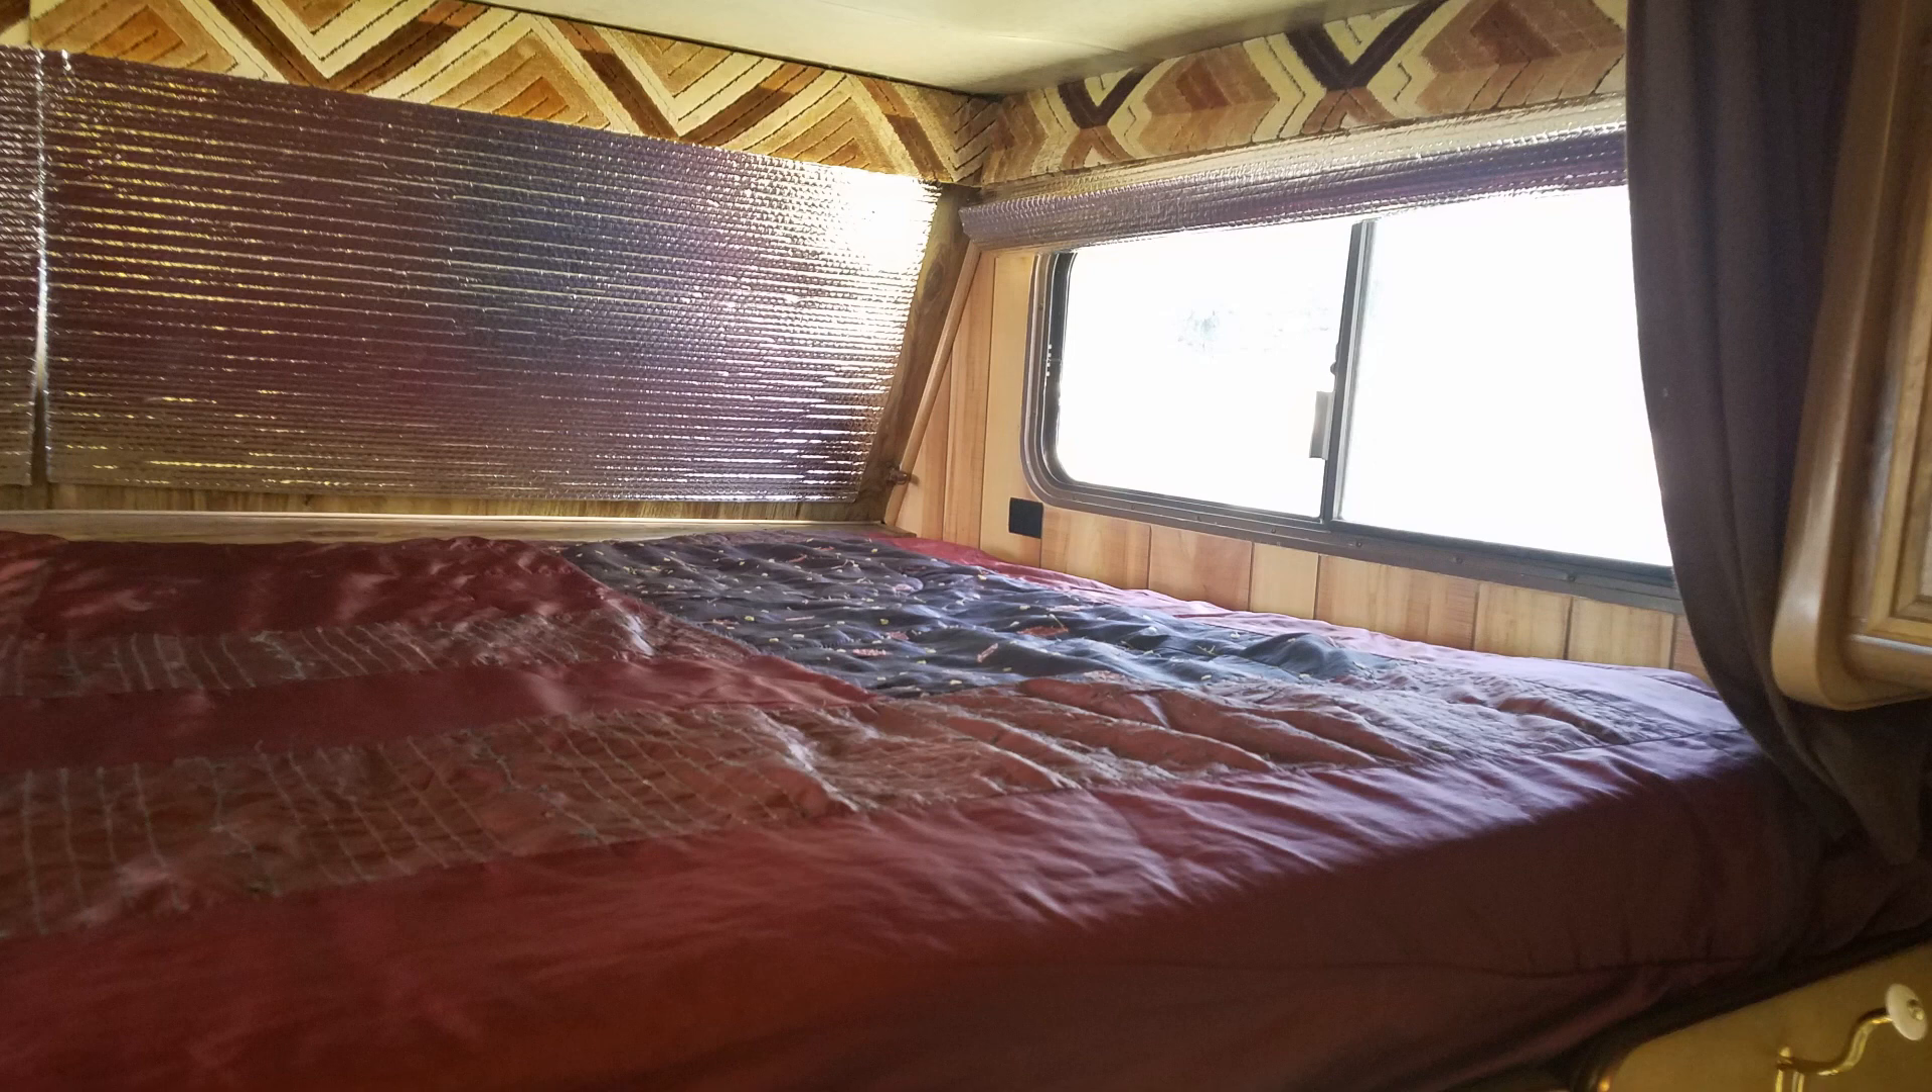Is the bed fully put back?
Yes.